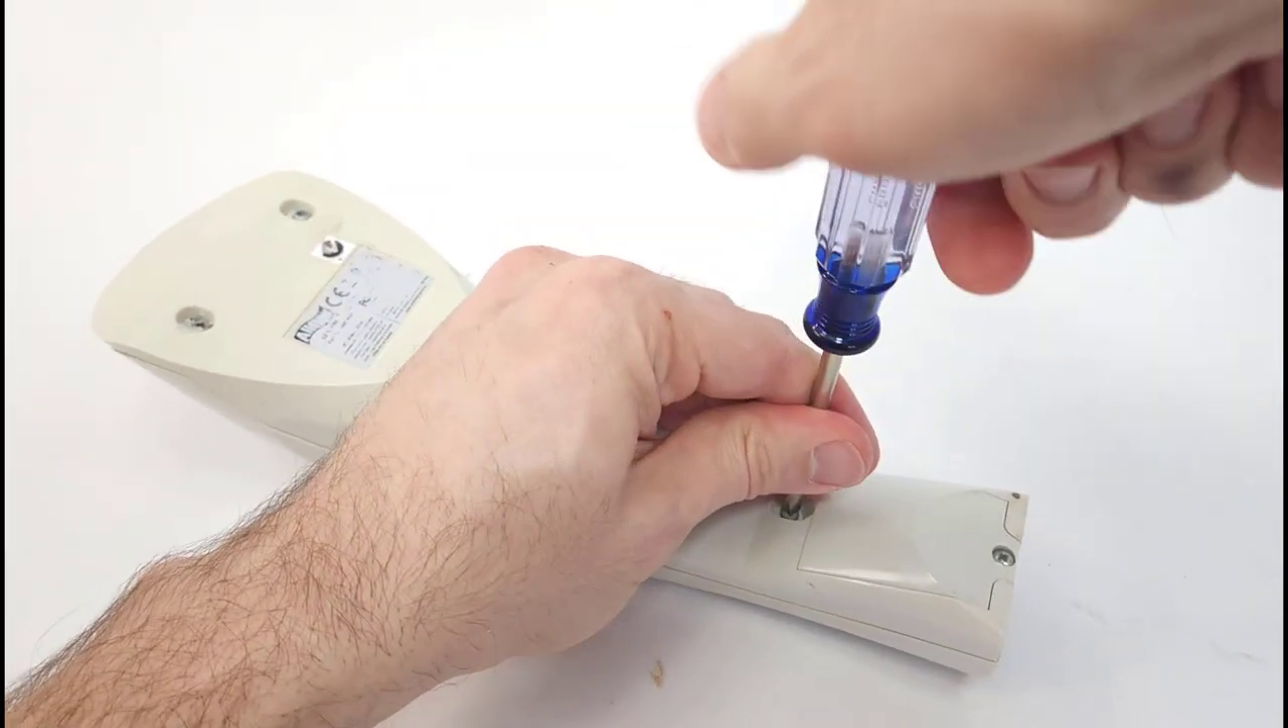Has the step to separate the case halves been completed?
No.